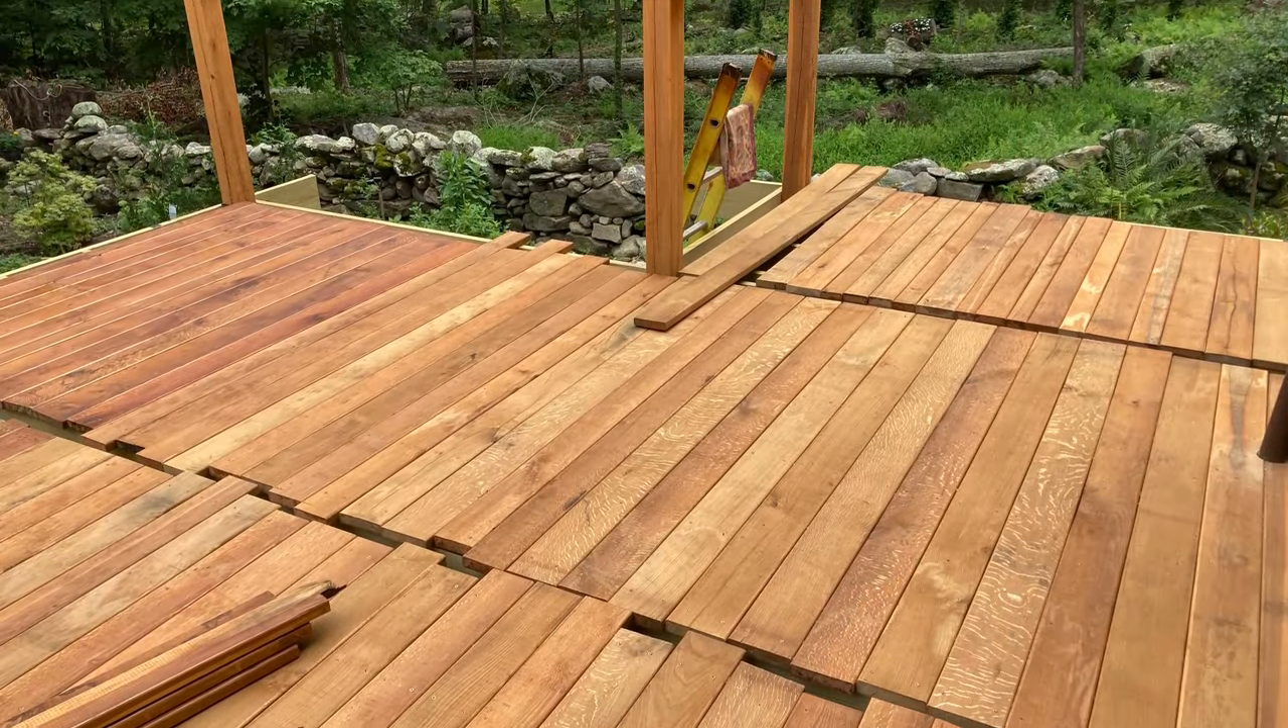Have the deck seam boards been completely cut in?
No.